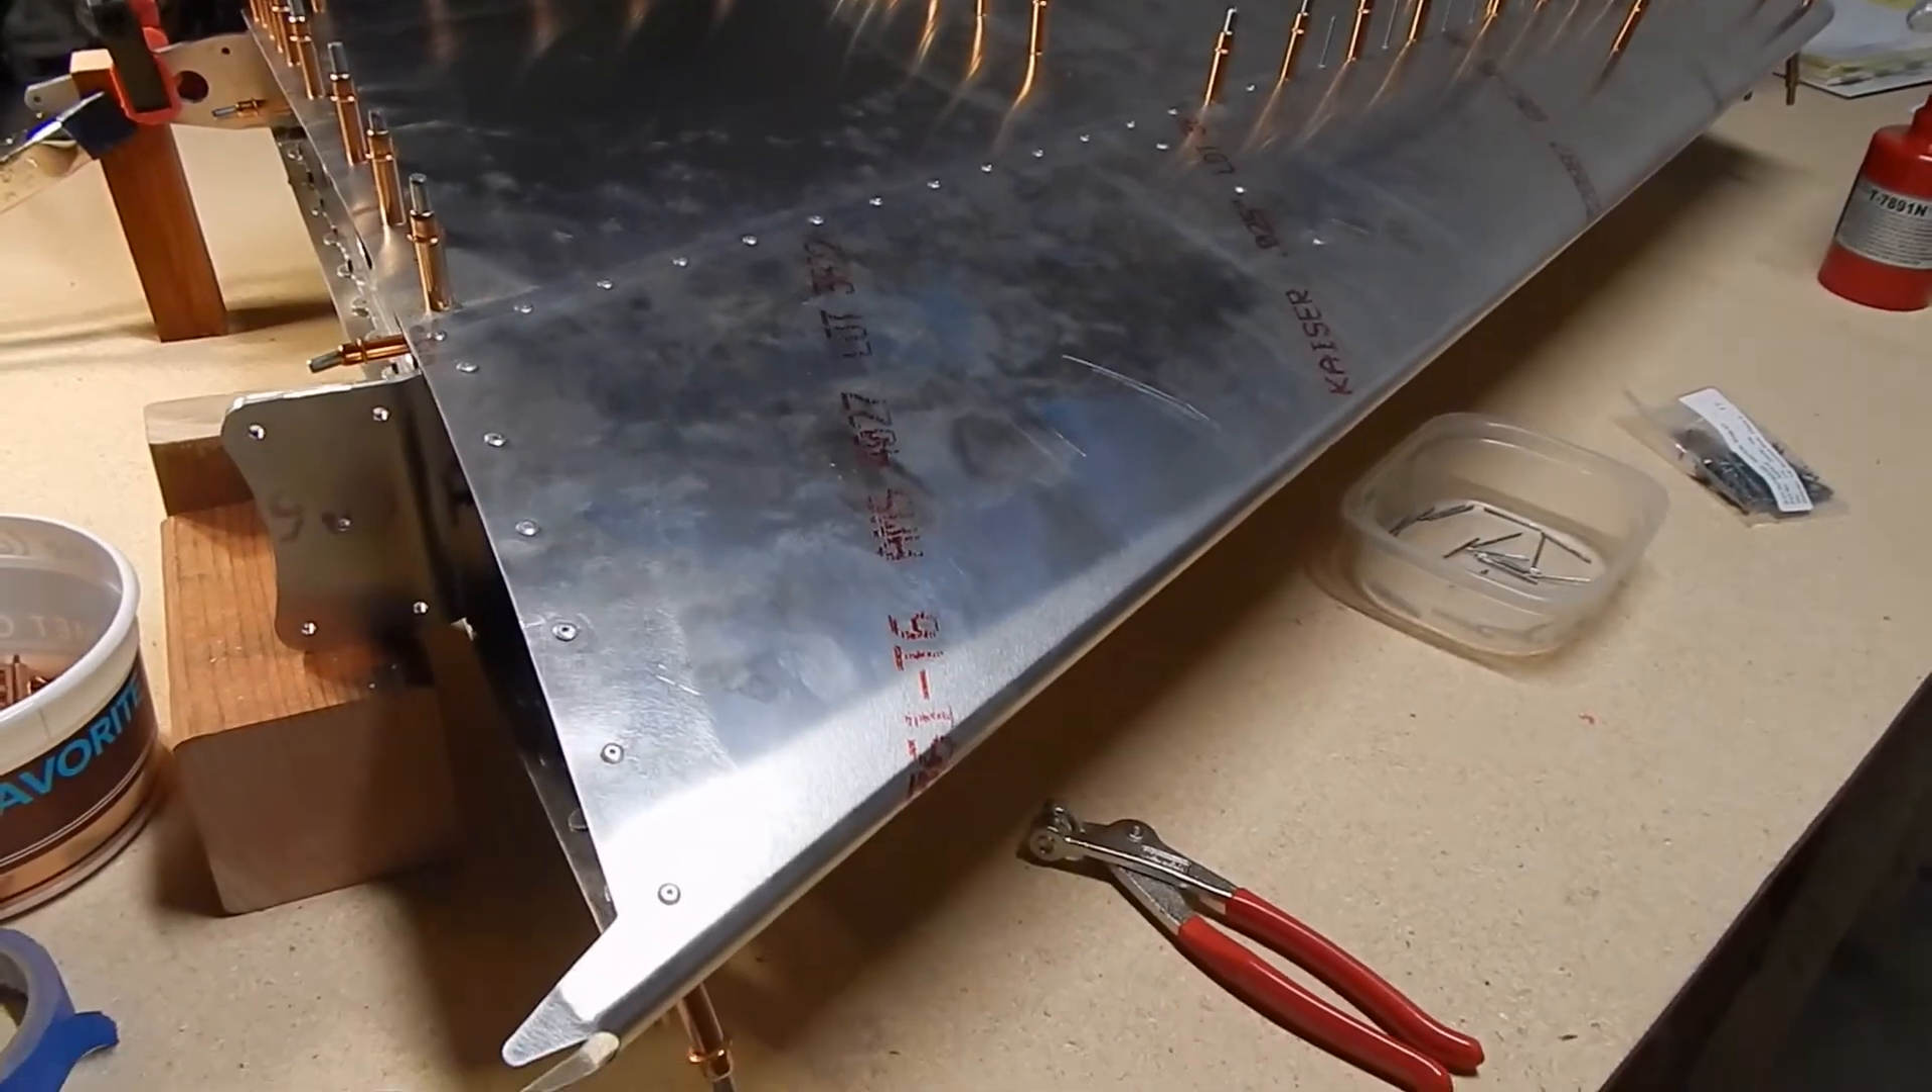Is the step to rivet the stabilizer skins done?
No.